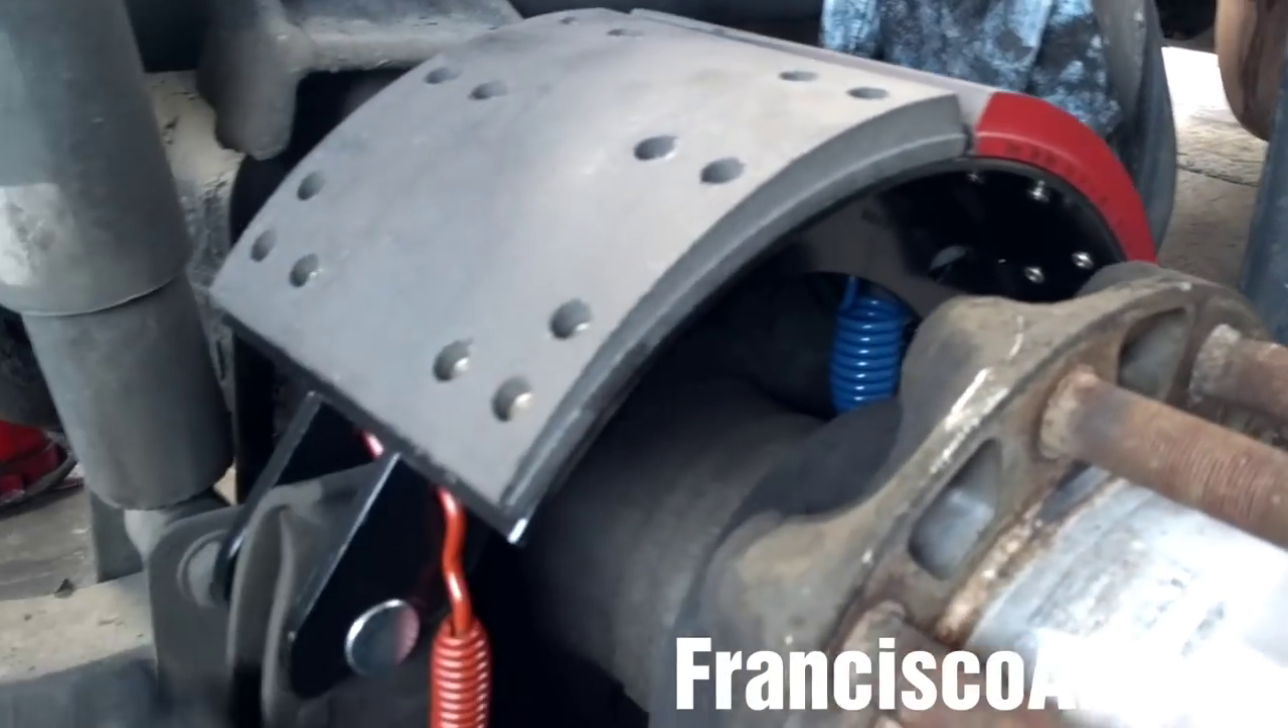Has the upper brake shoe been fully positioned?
Yes.